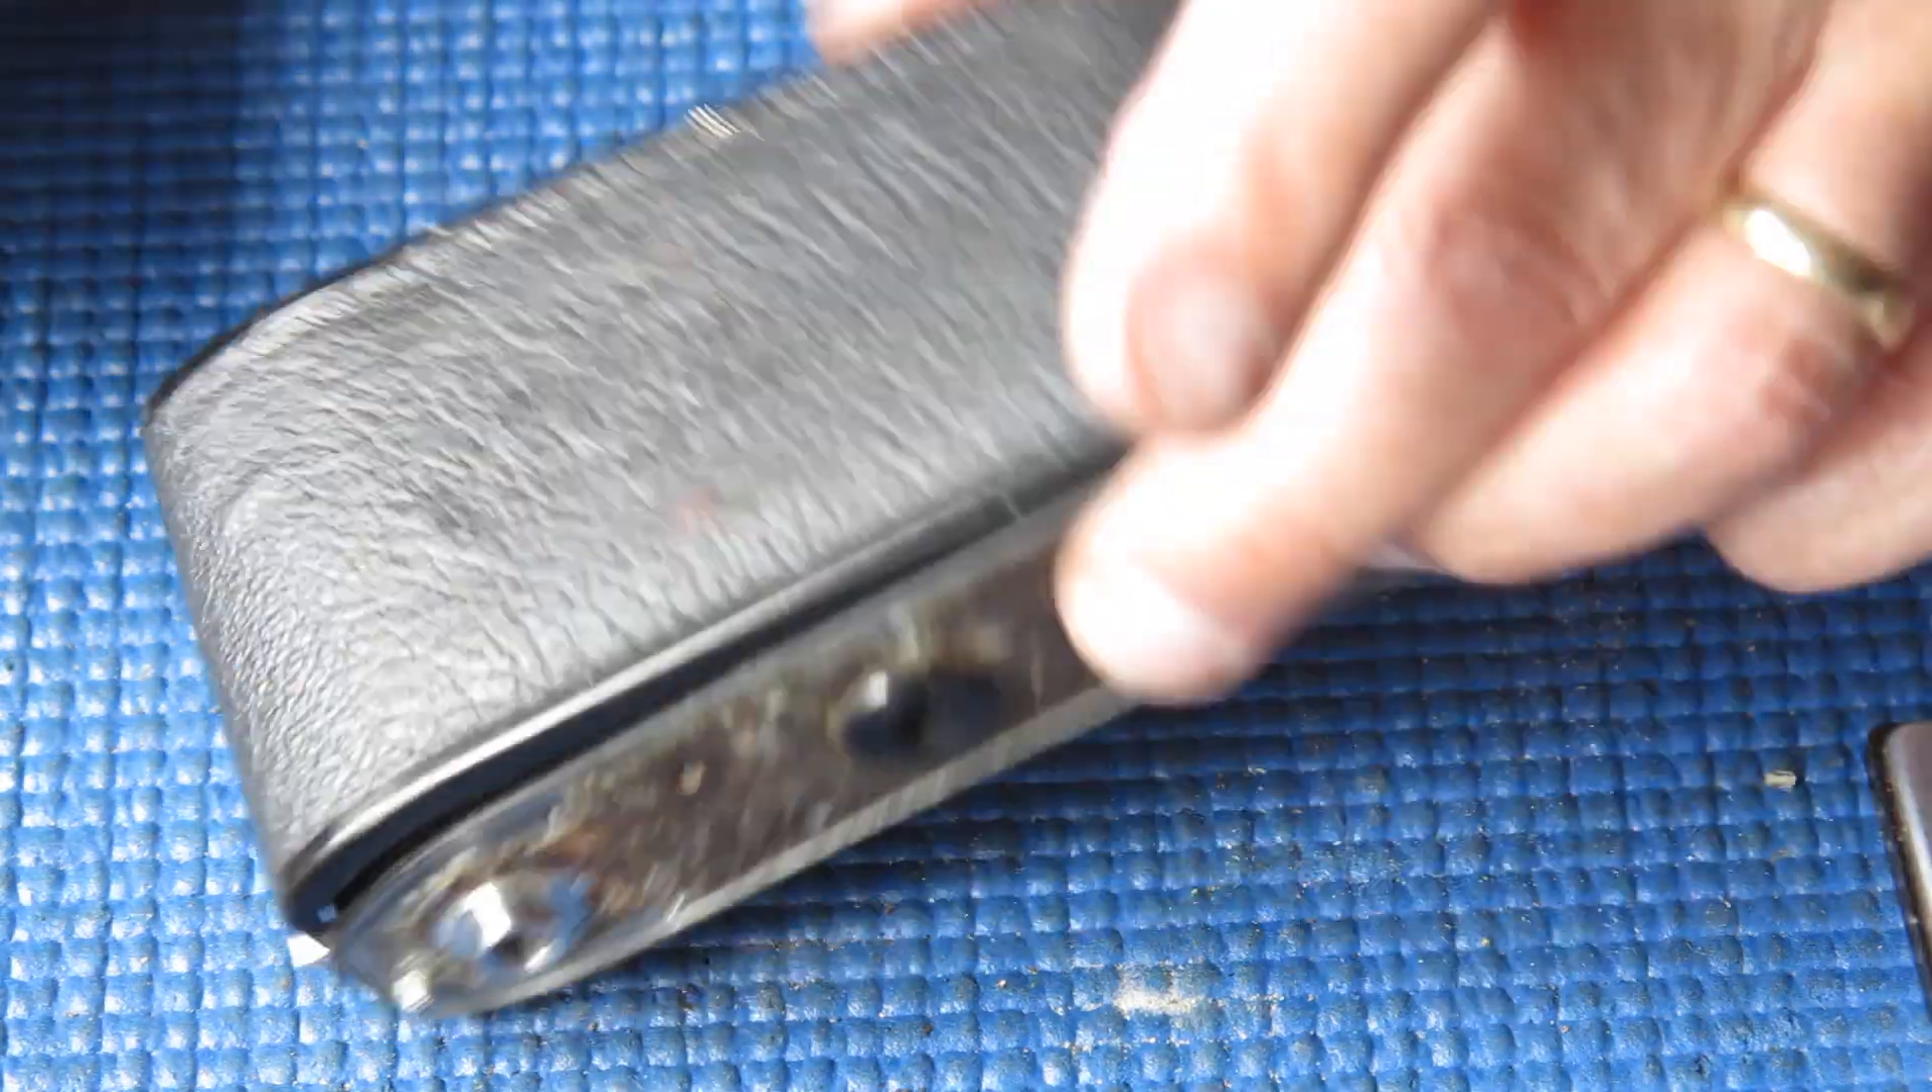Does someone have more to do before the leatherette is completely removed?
Yes.